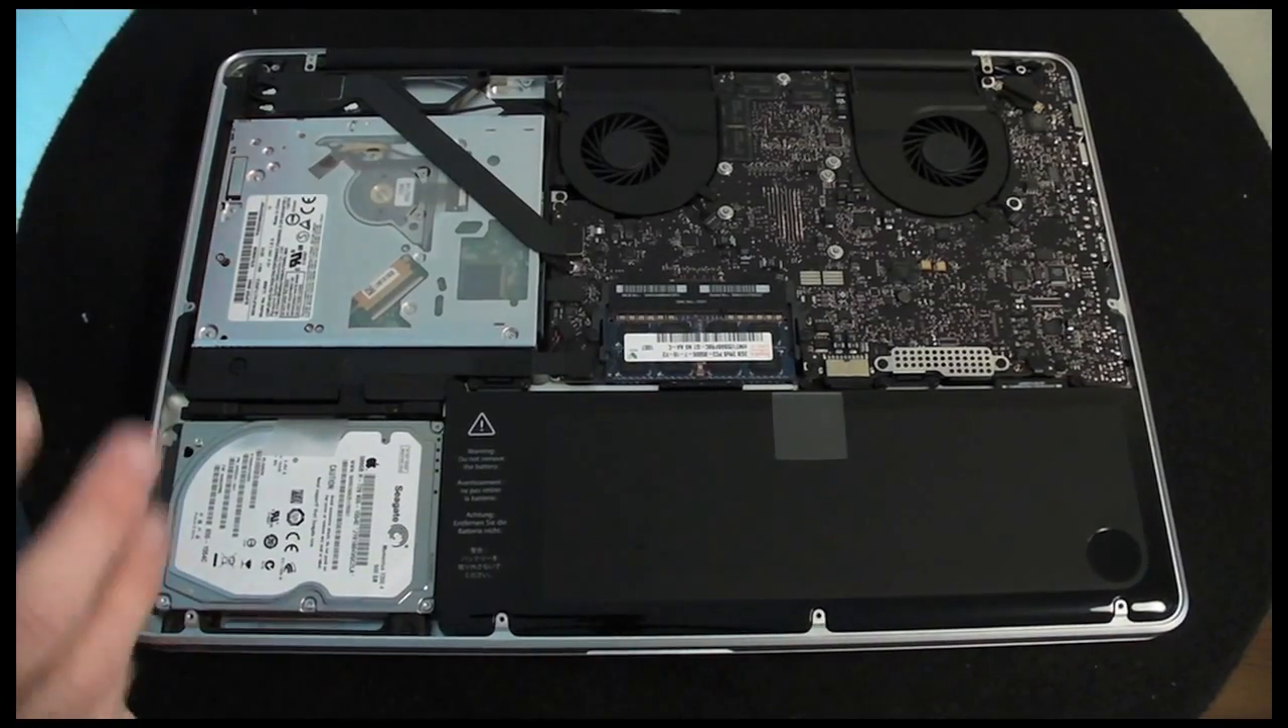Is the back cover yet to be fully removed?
No.